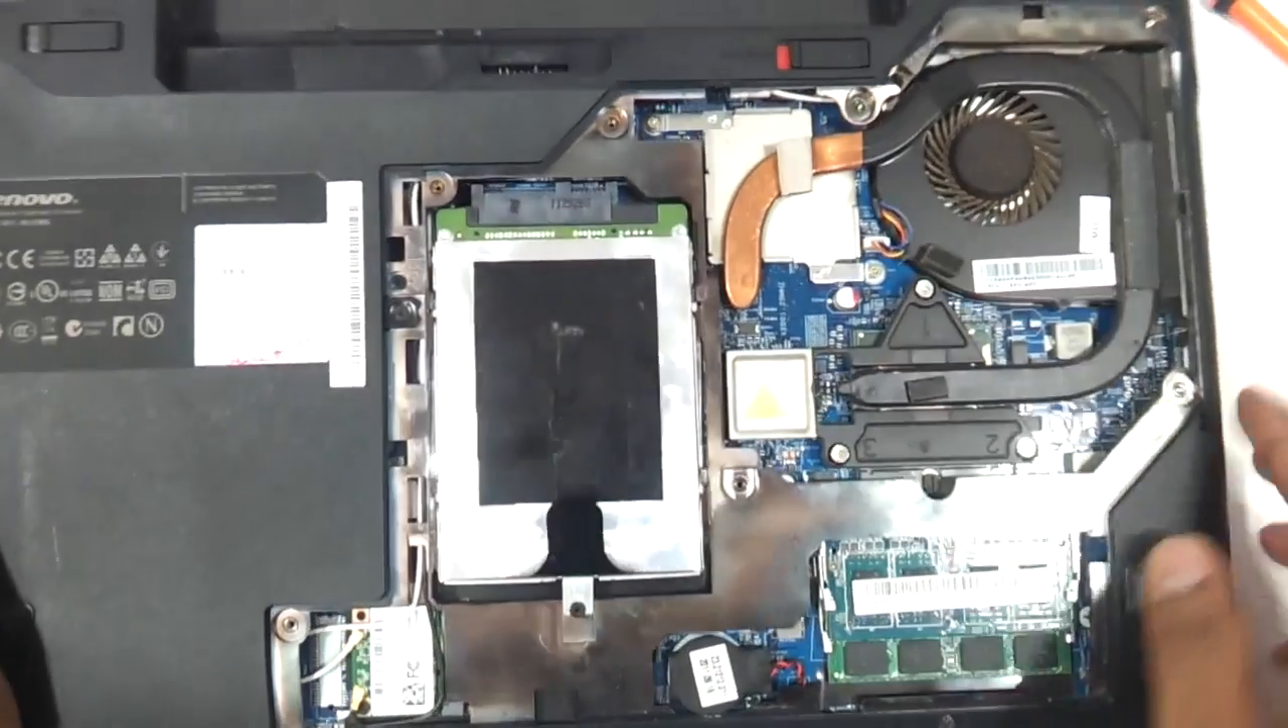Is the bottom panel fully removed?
Yes.